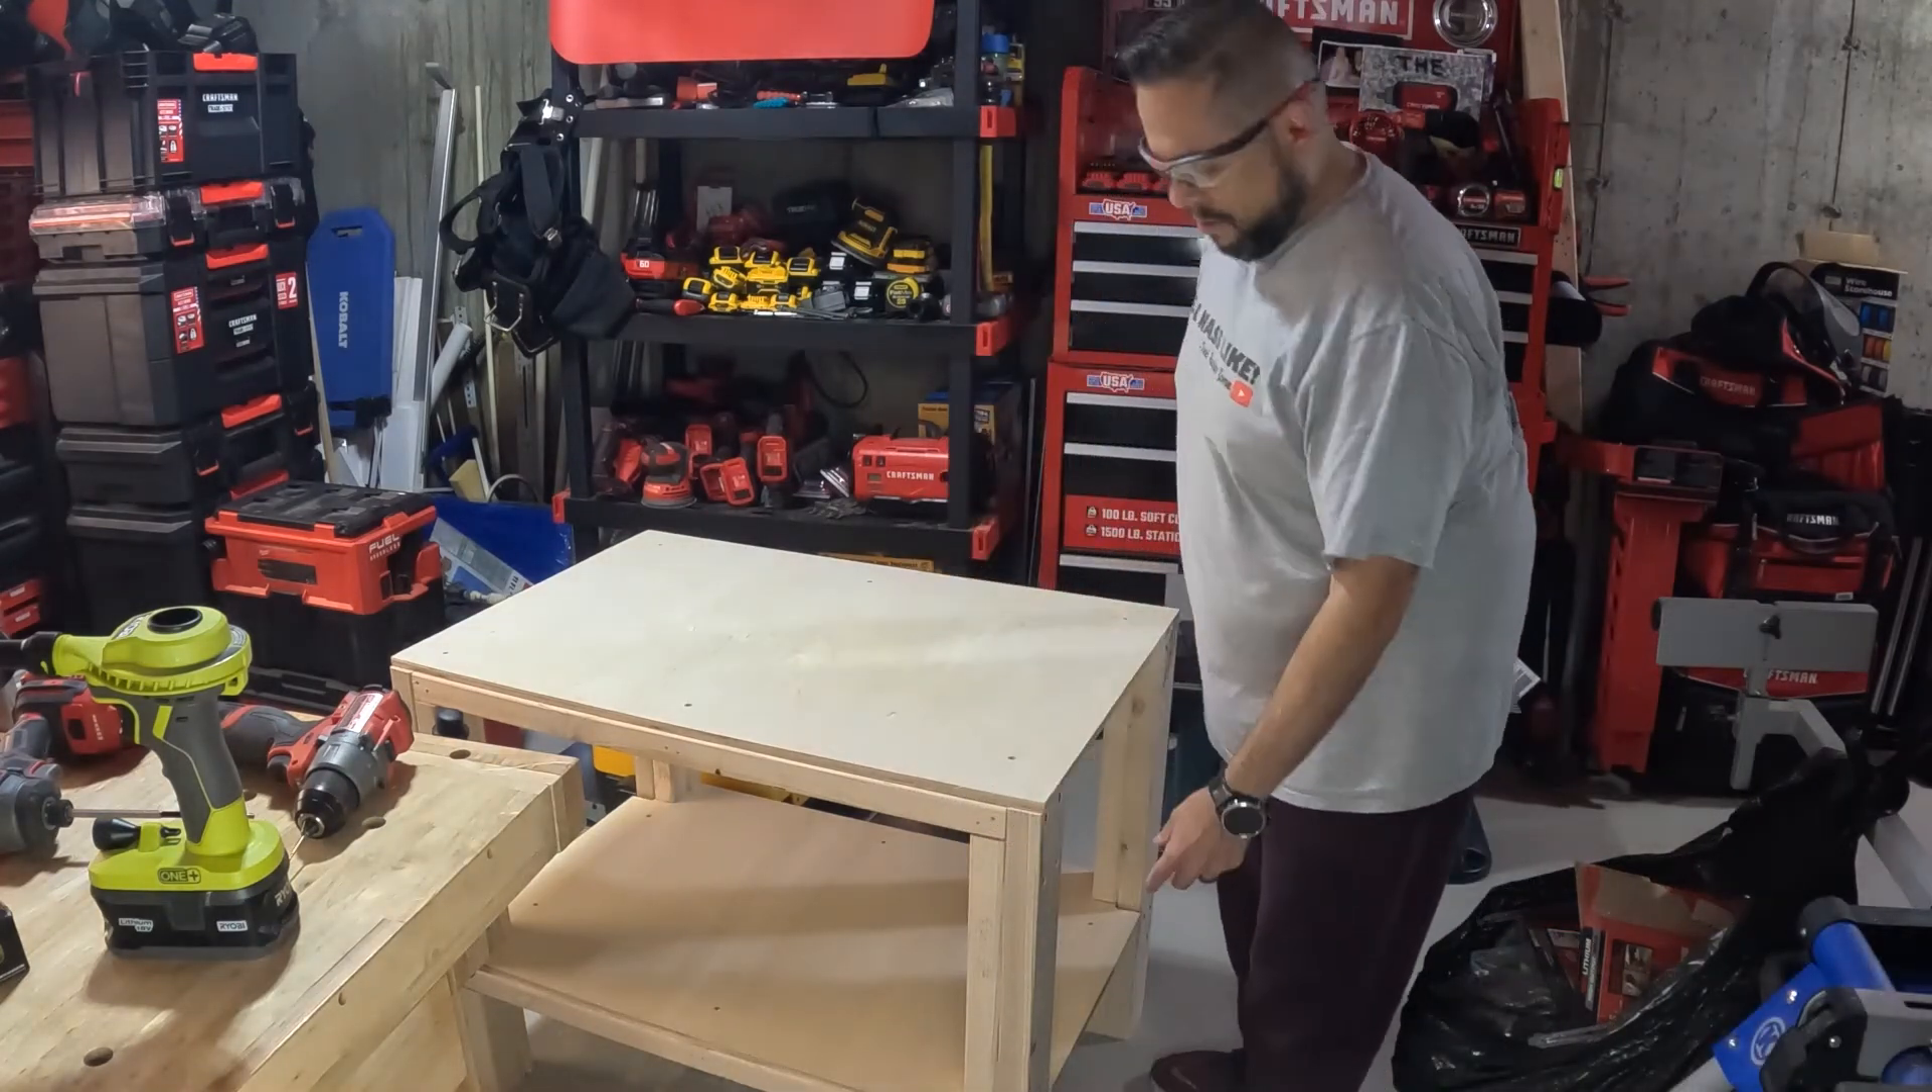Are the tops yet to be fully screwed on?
No.